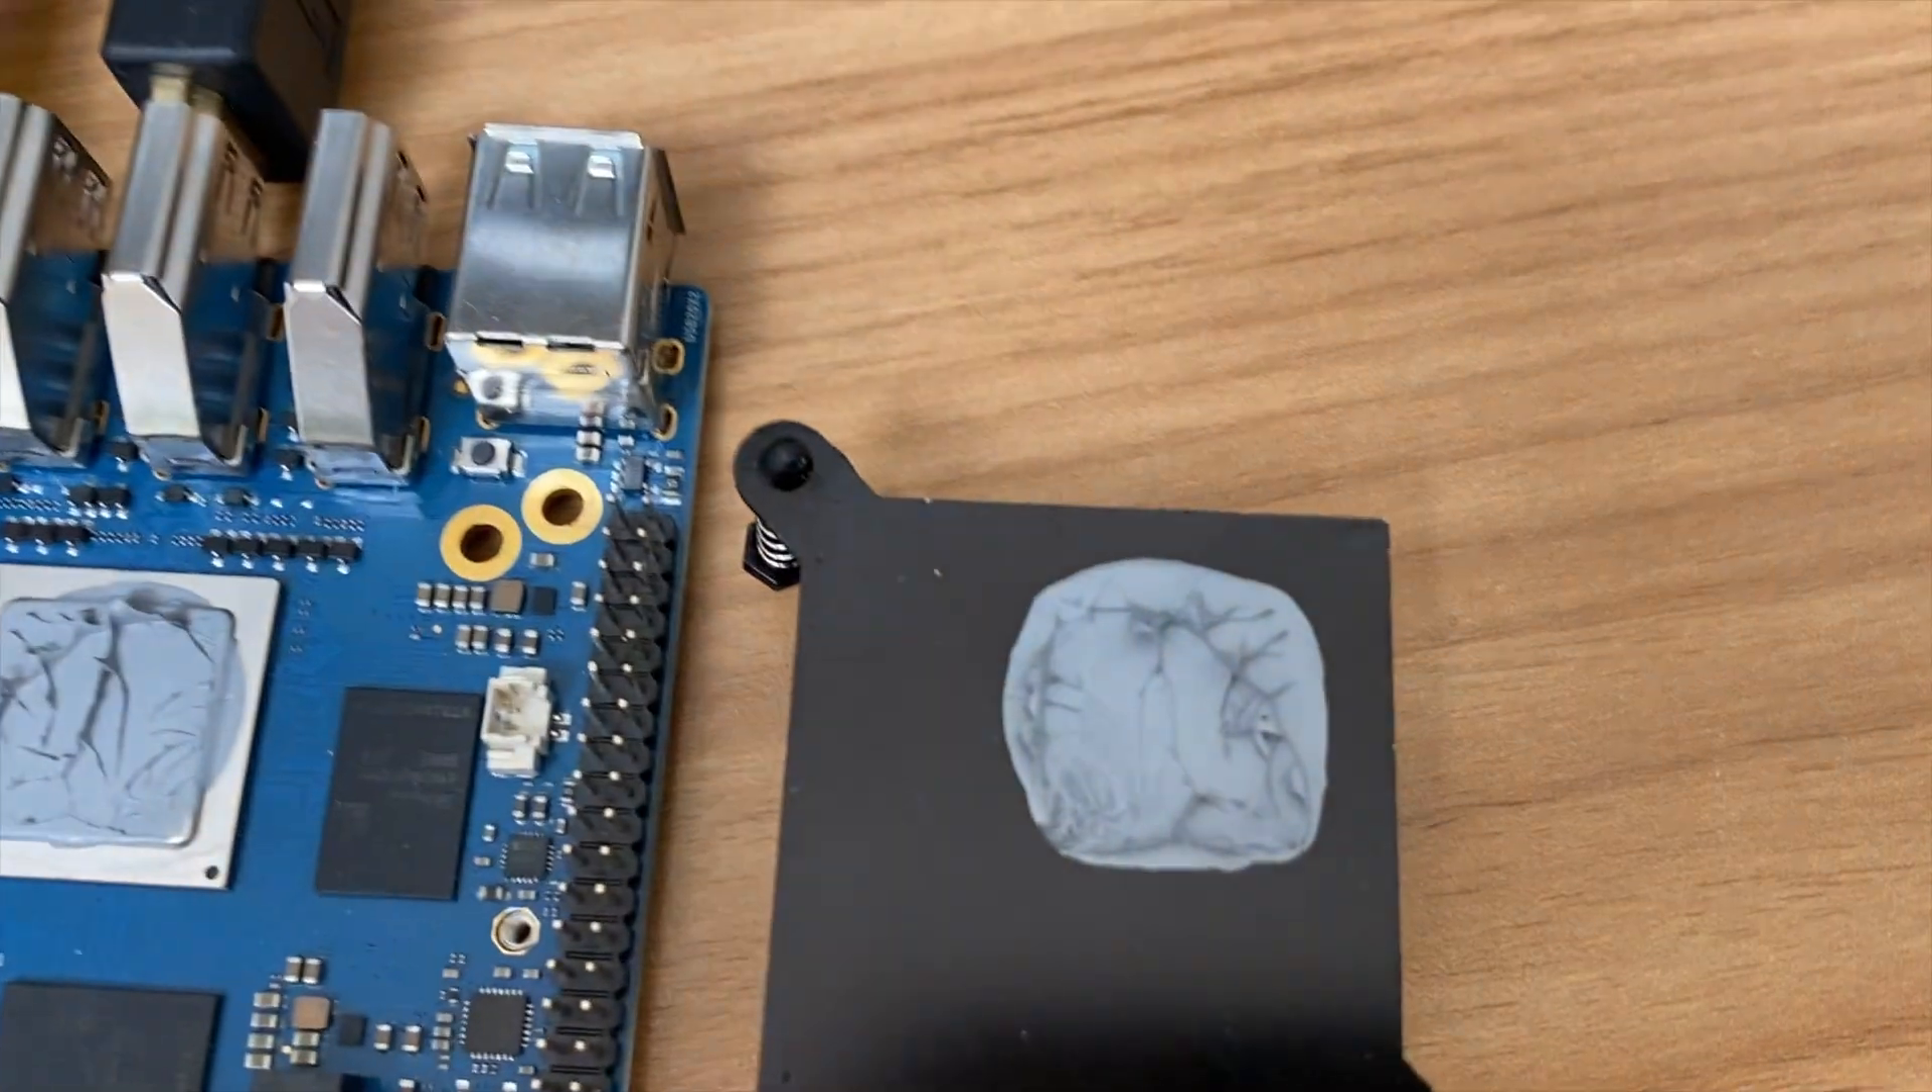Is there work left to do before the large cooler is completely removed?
No.